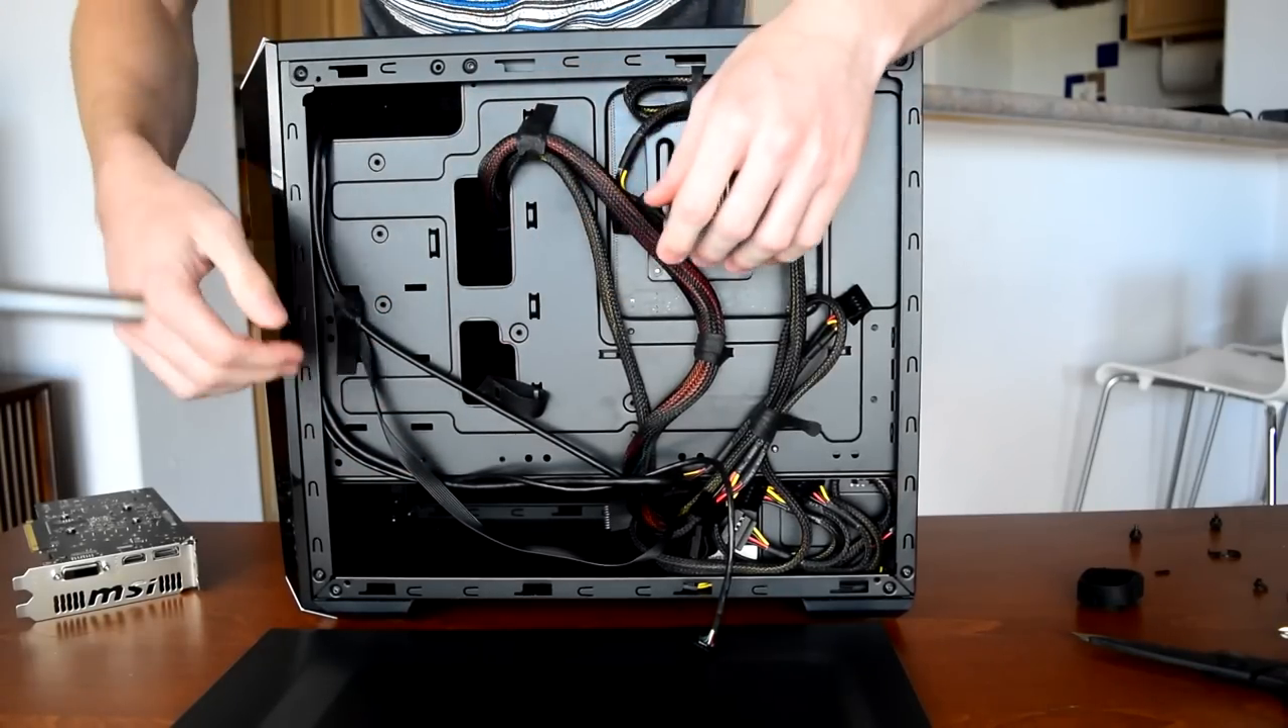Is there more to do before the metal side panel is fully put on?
Yes.